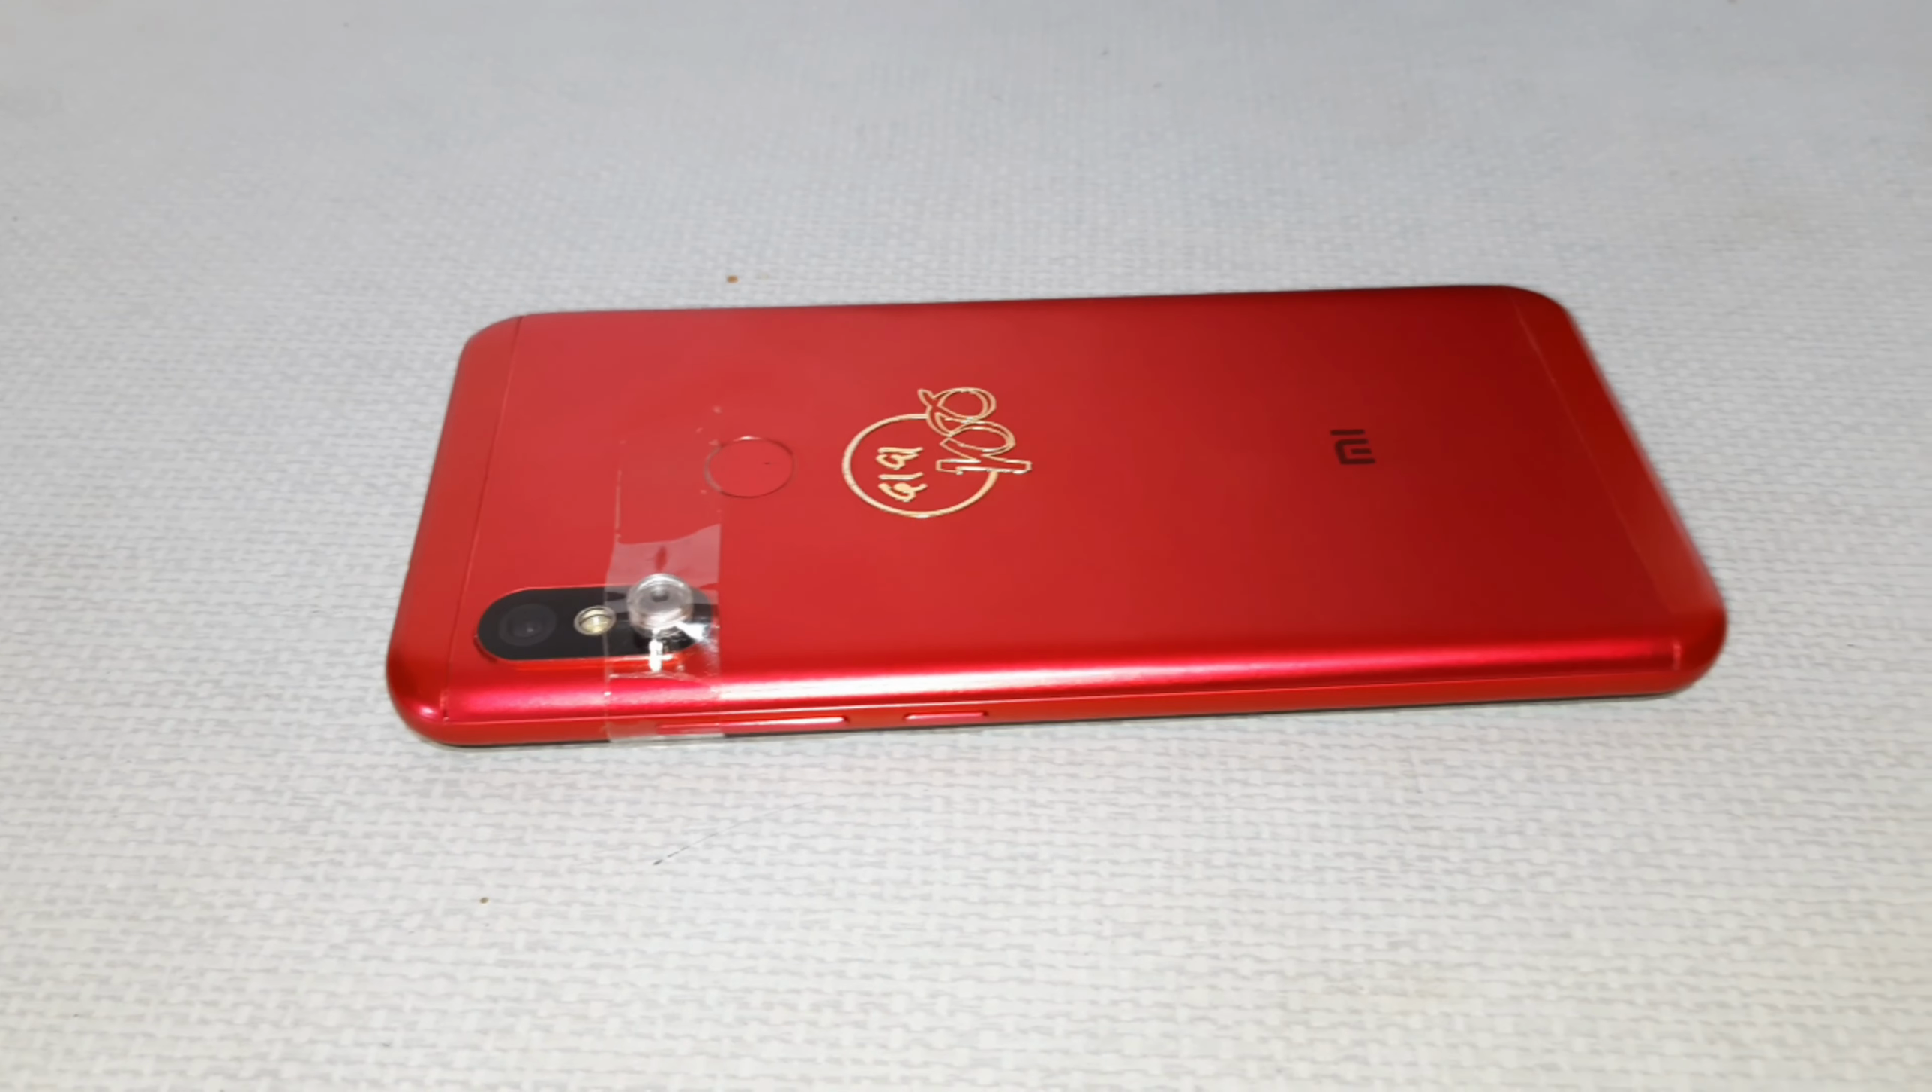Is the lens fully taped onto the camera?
Yes.